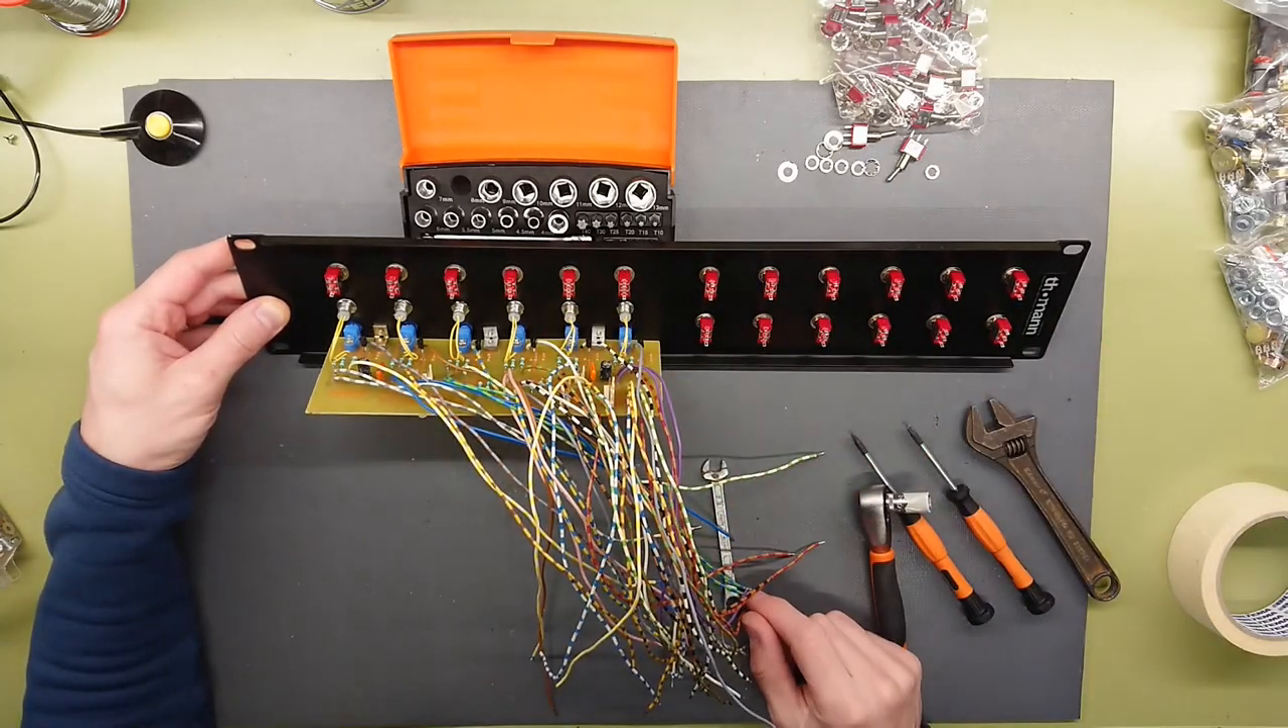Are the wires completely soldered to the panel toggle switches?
No.